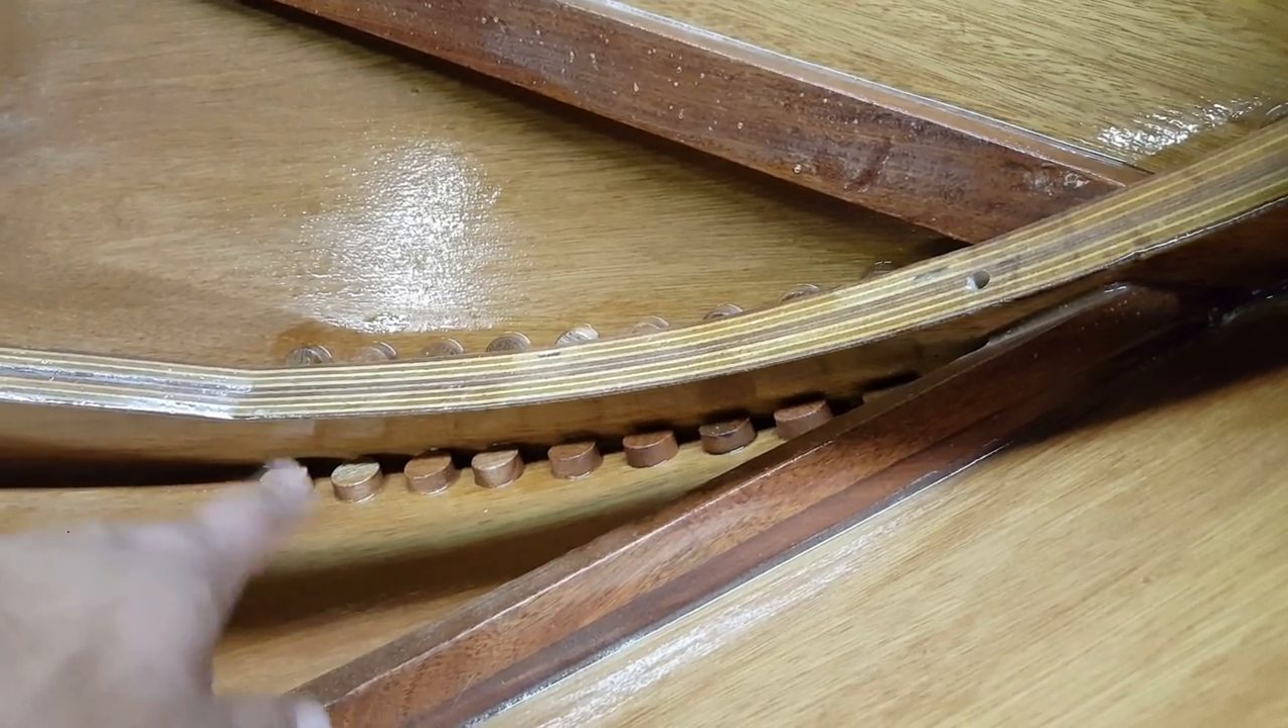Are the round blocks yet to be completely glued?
No.